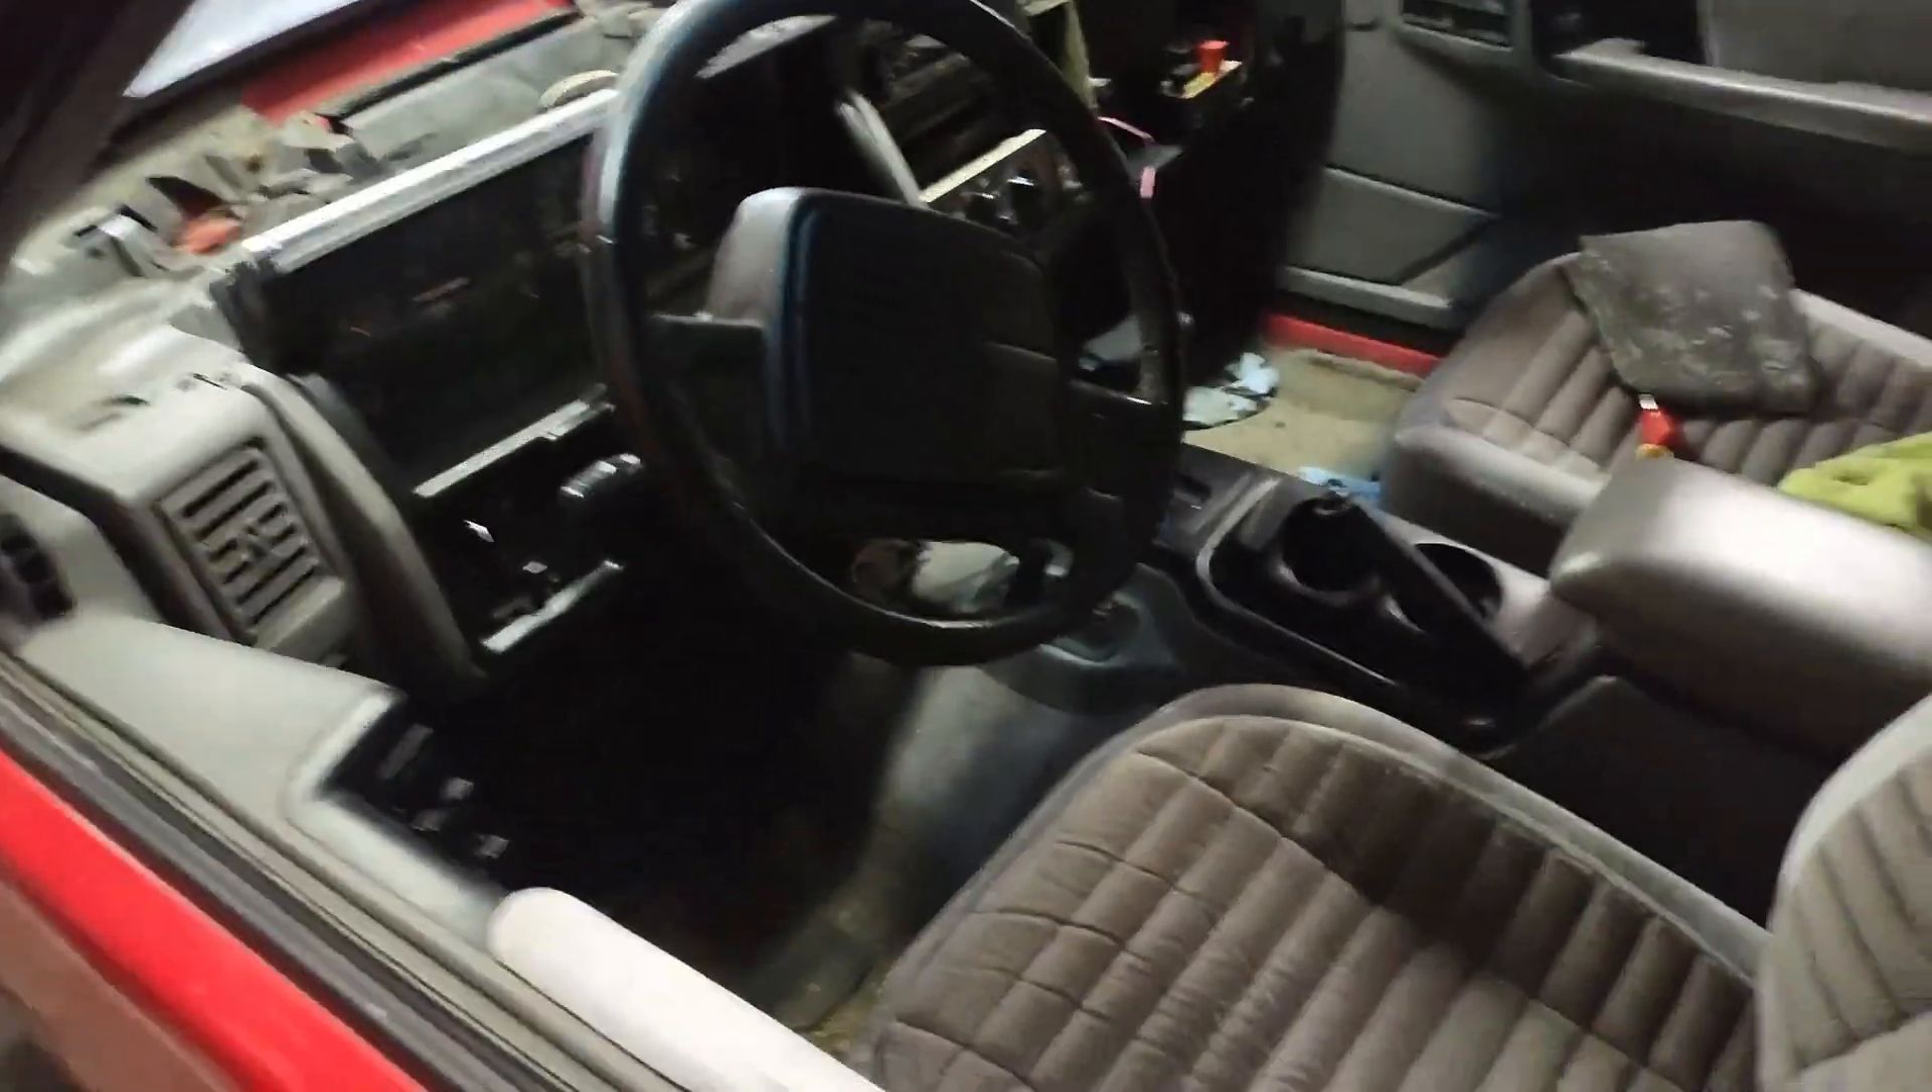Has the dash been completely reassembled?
No.